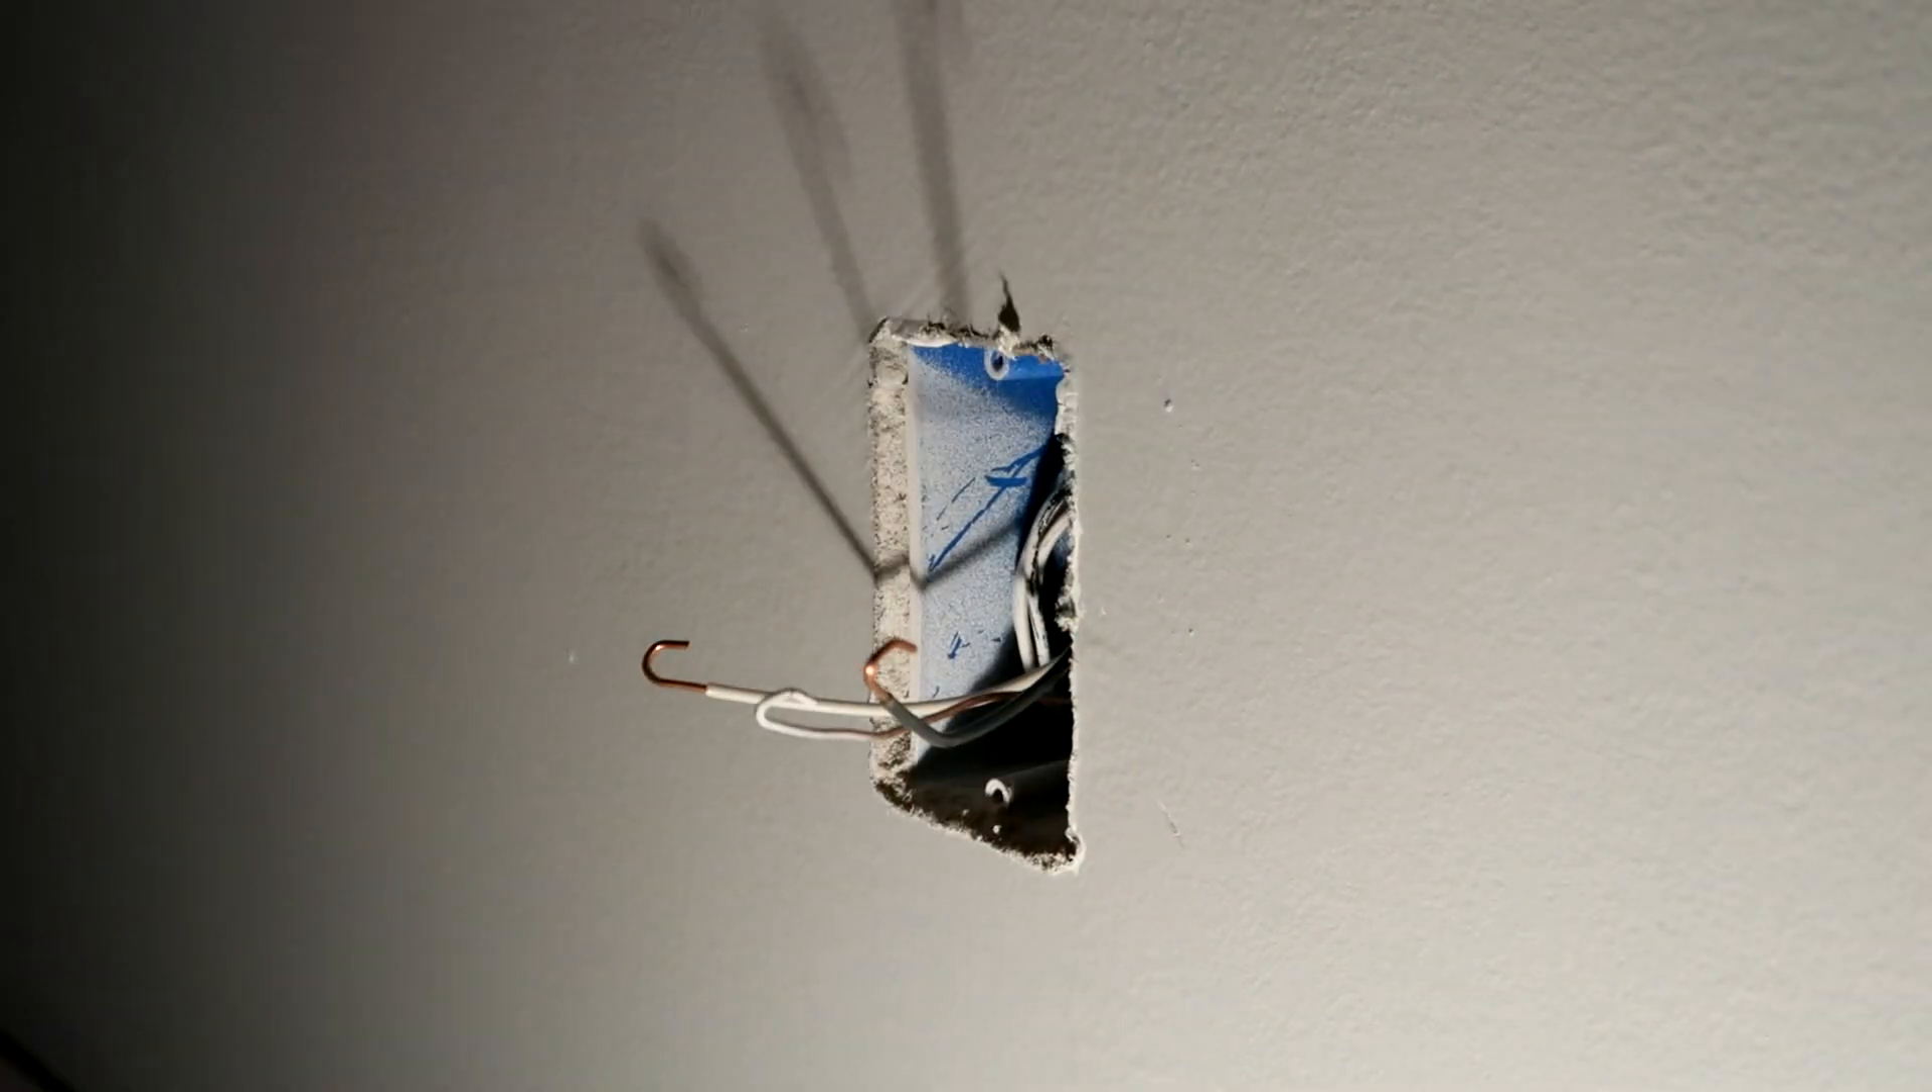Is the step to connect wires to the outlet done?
No.